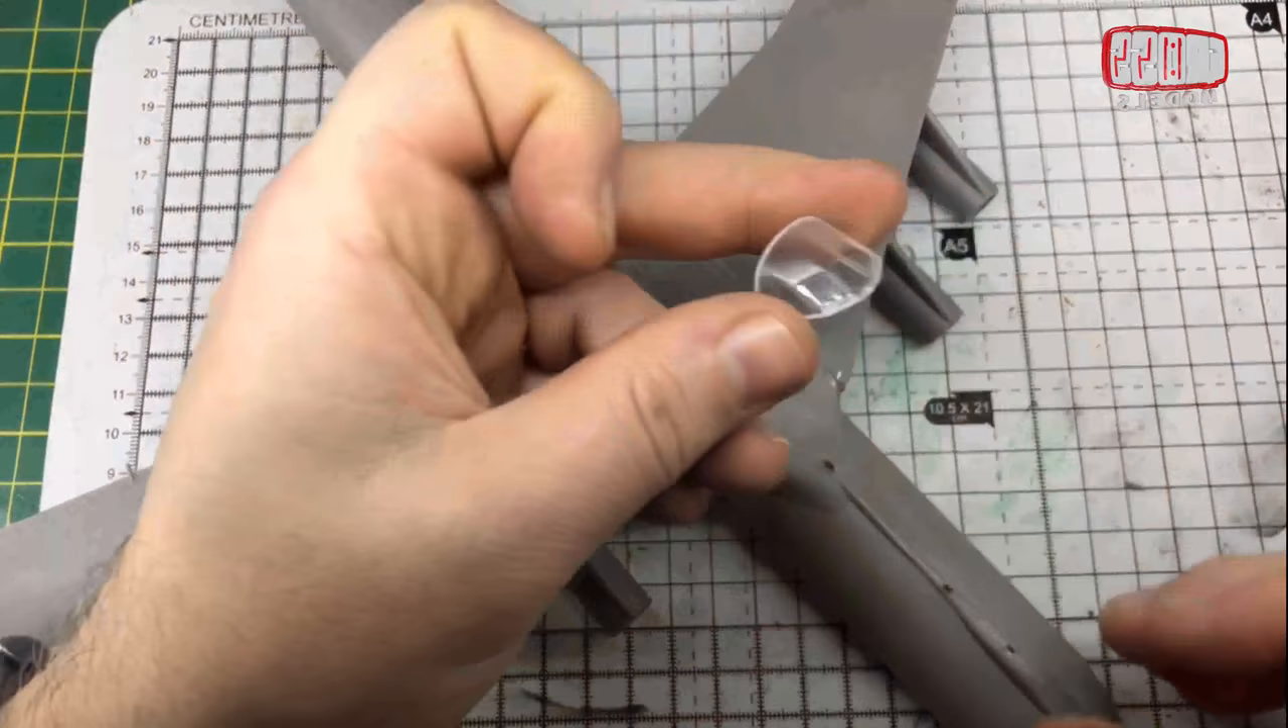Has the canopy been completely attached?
No.